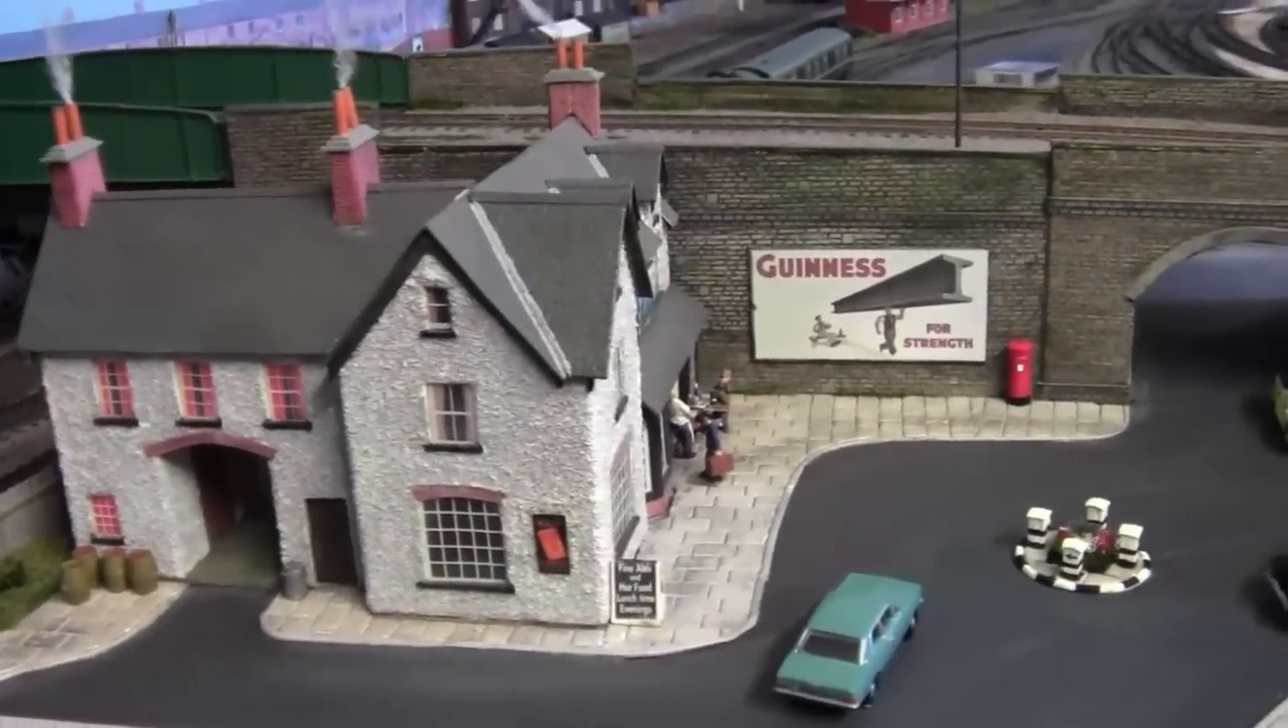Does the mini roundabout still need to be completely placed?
No.